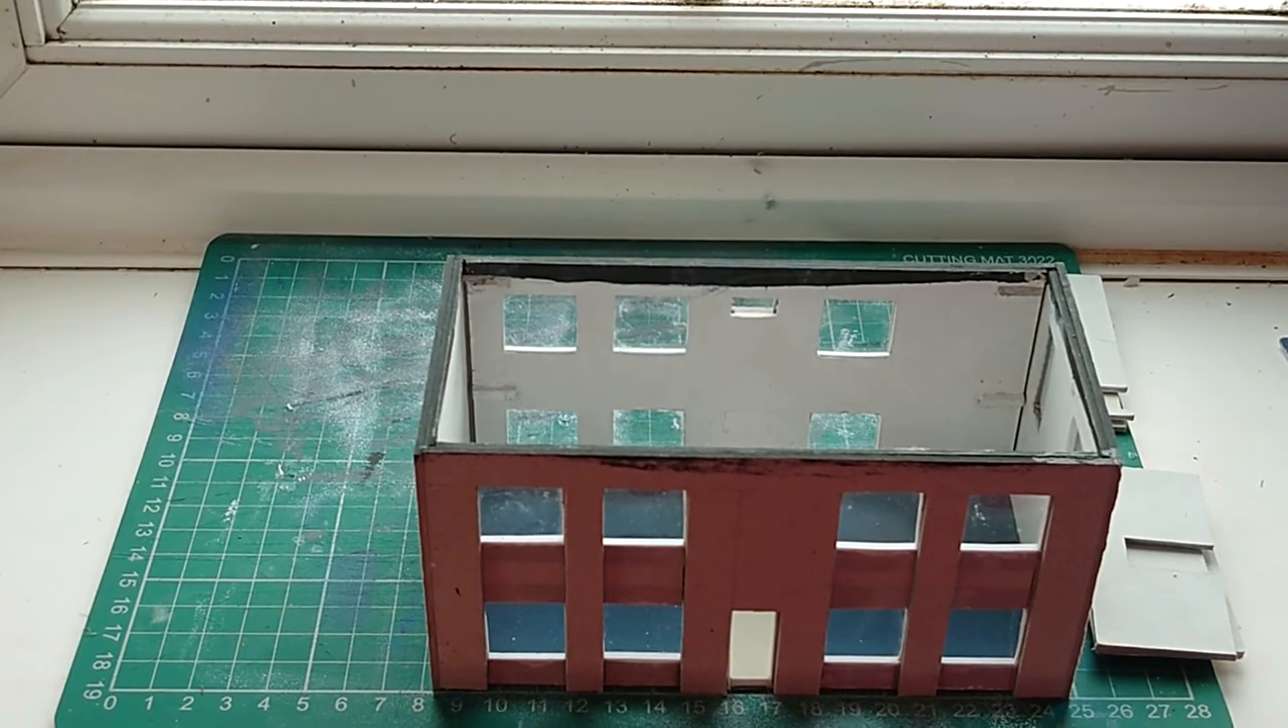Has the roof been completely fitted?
No.